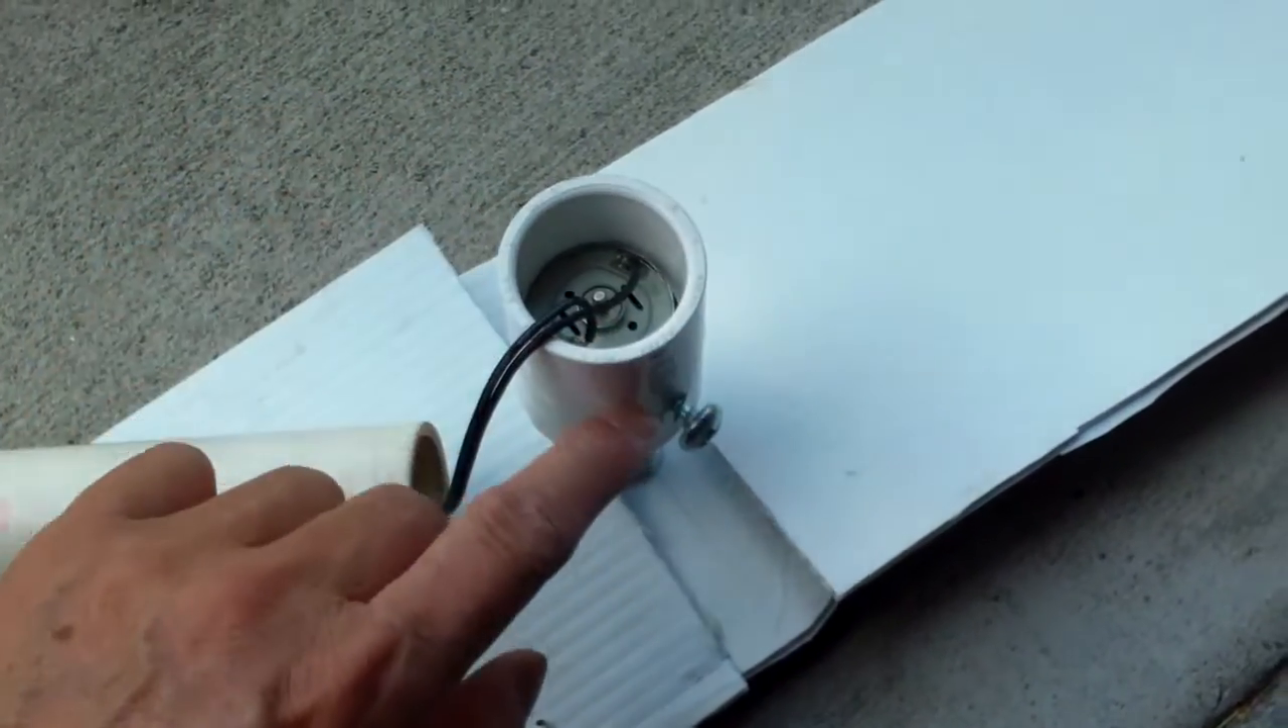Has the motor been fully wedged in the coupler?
Yes.